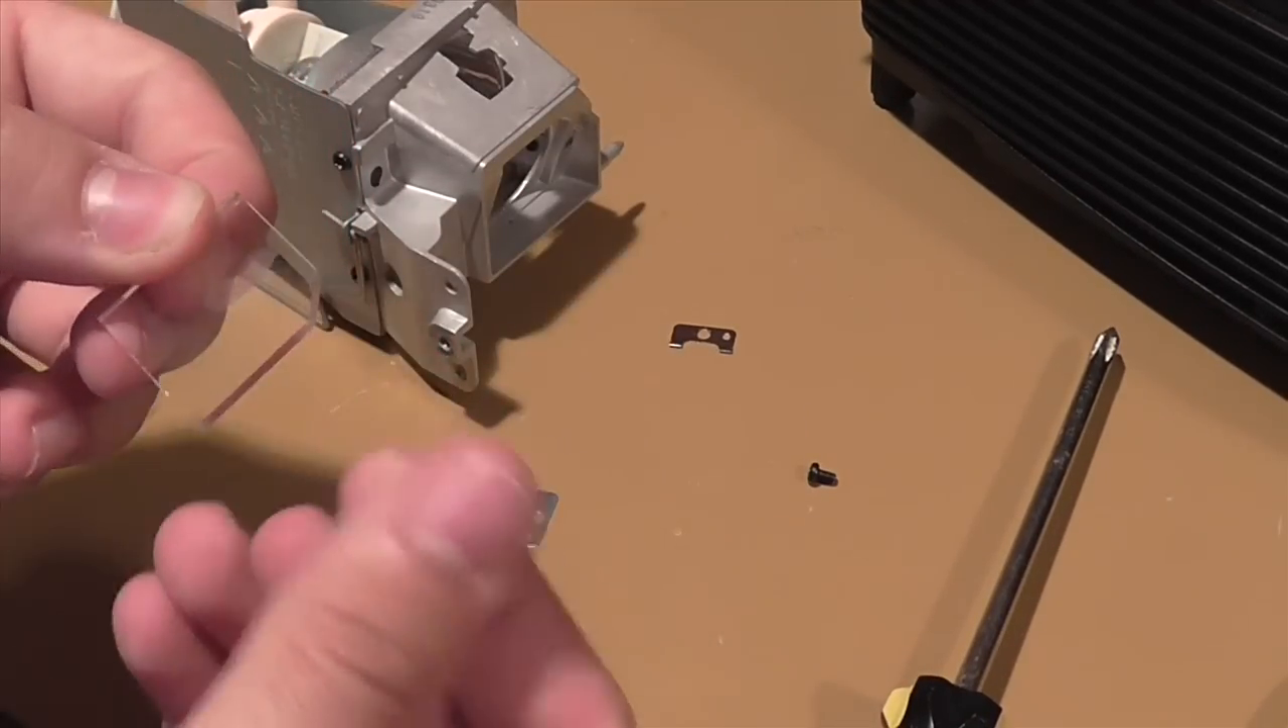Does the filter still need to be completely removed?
No.